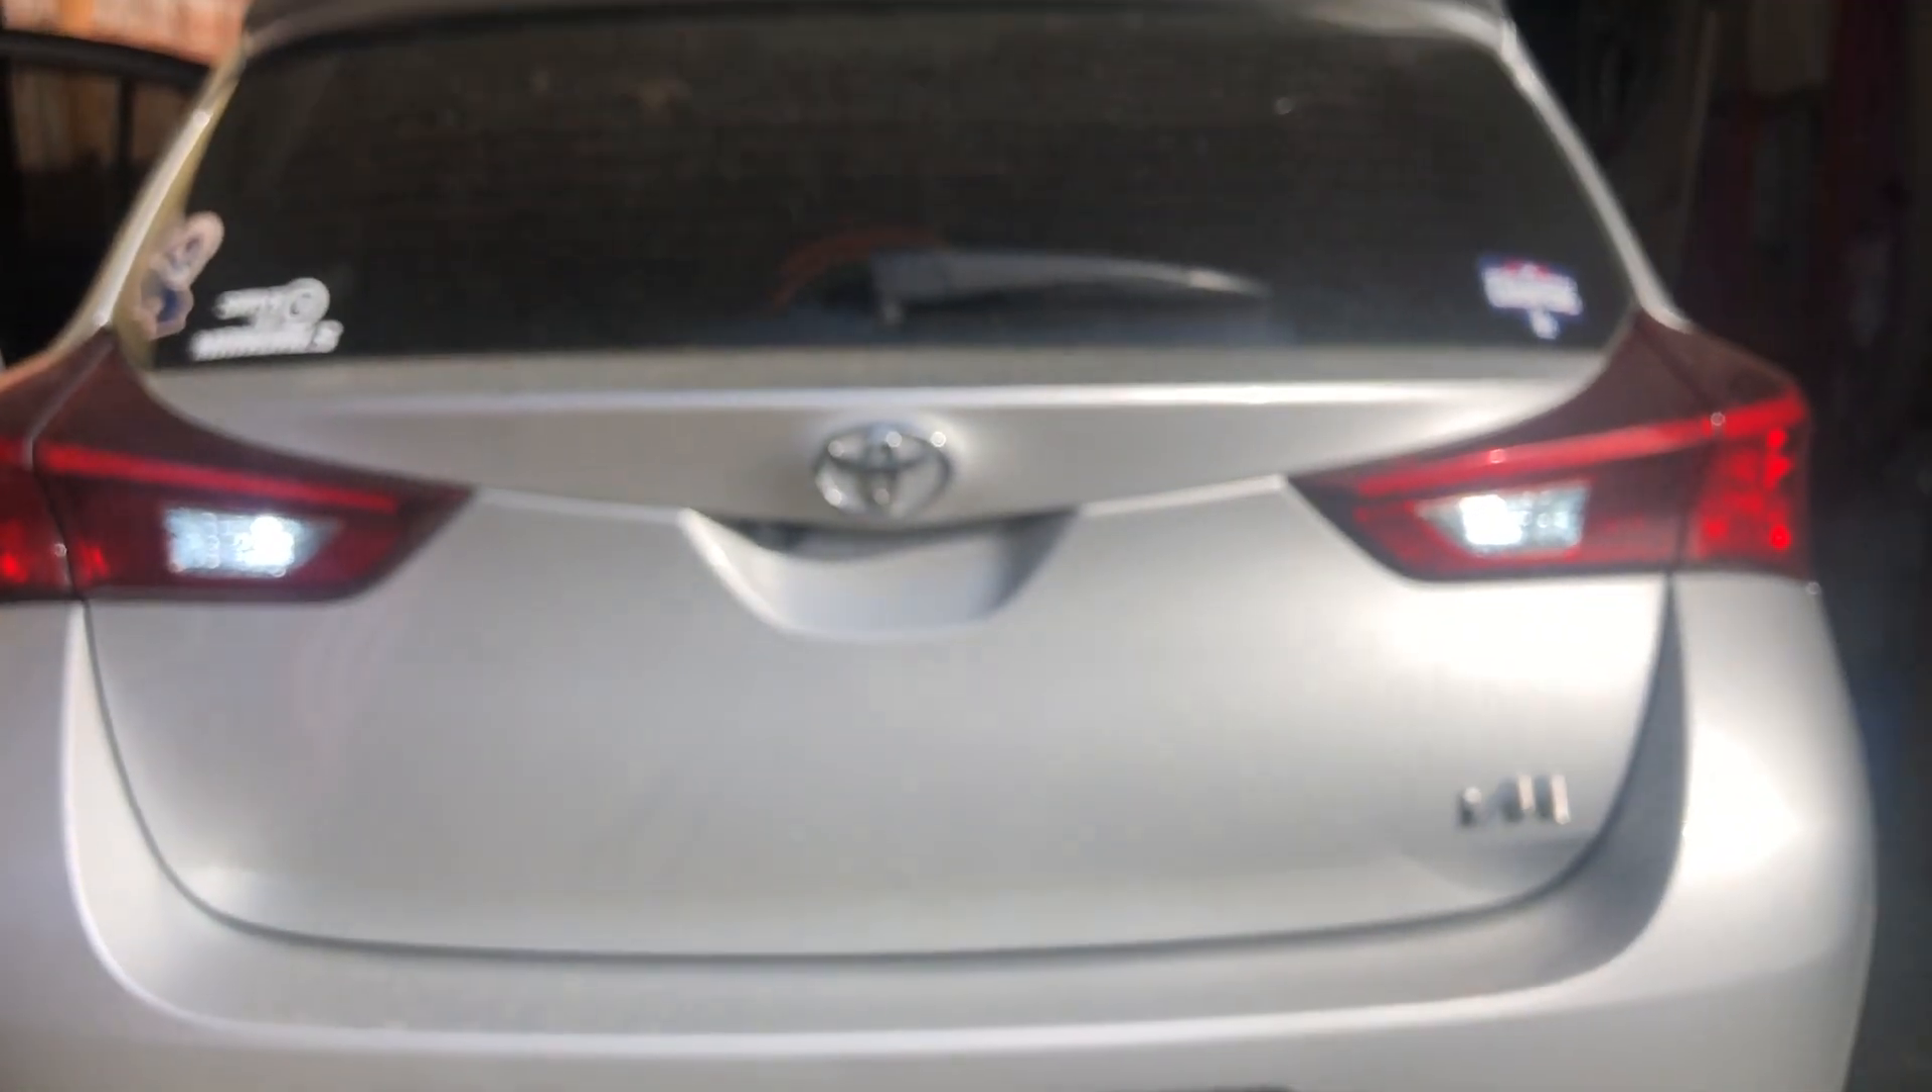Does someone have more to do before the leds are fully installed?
No.